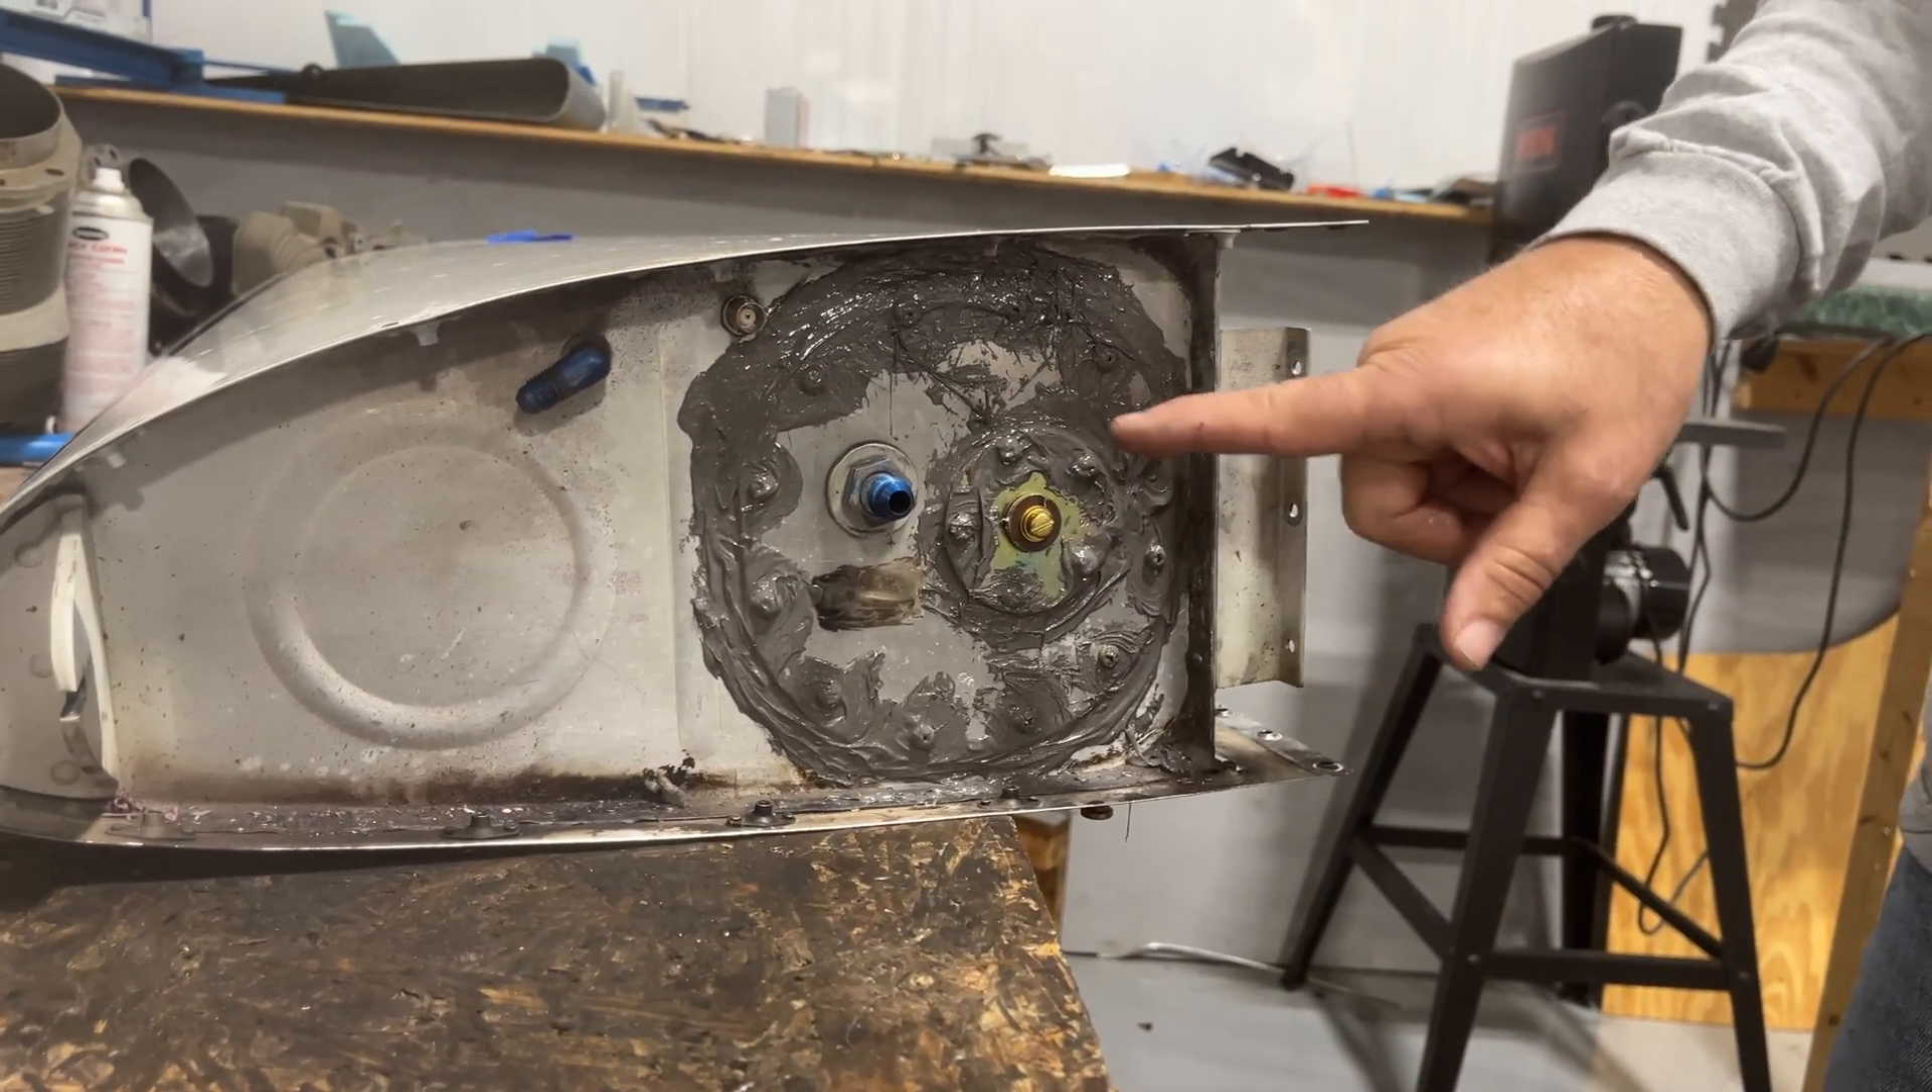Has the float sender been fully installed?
Yes.